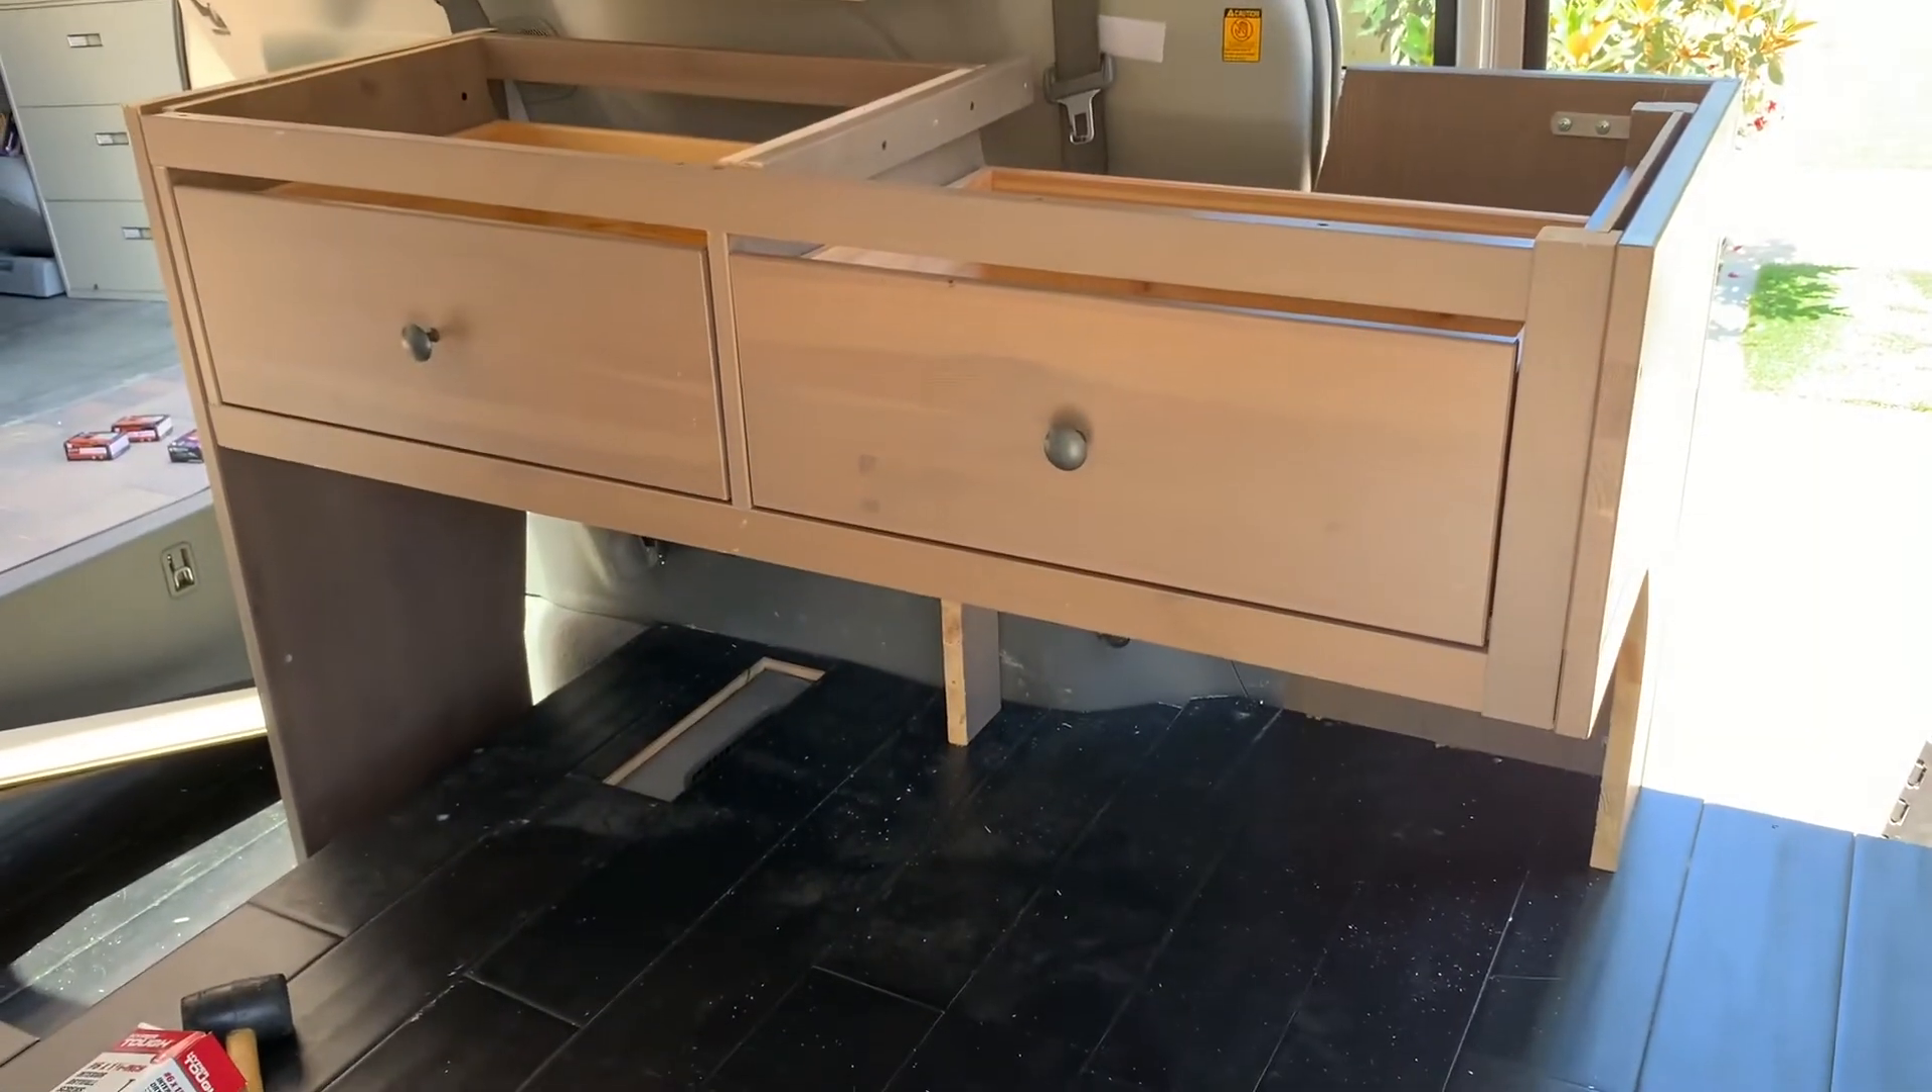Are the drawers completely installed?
Yes.